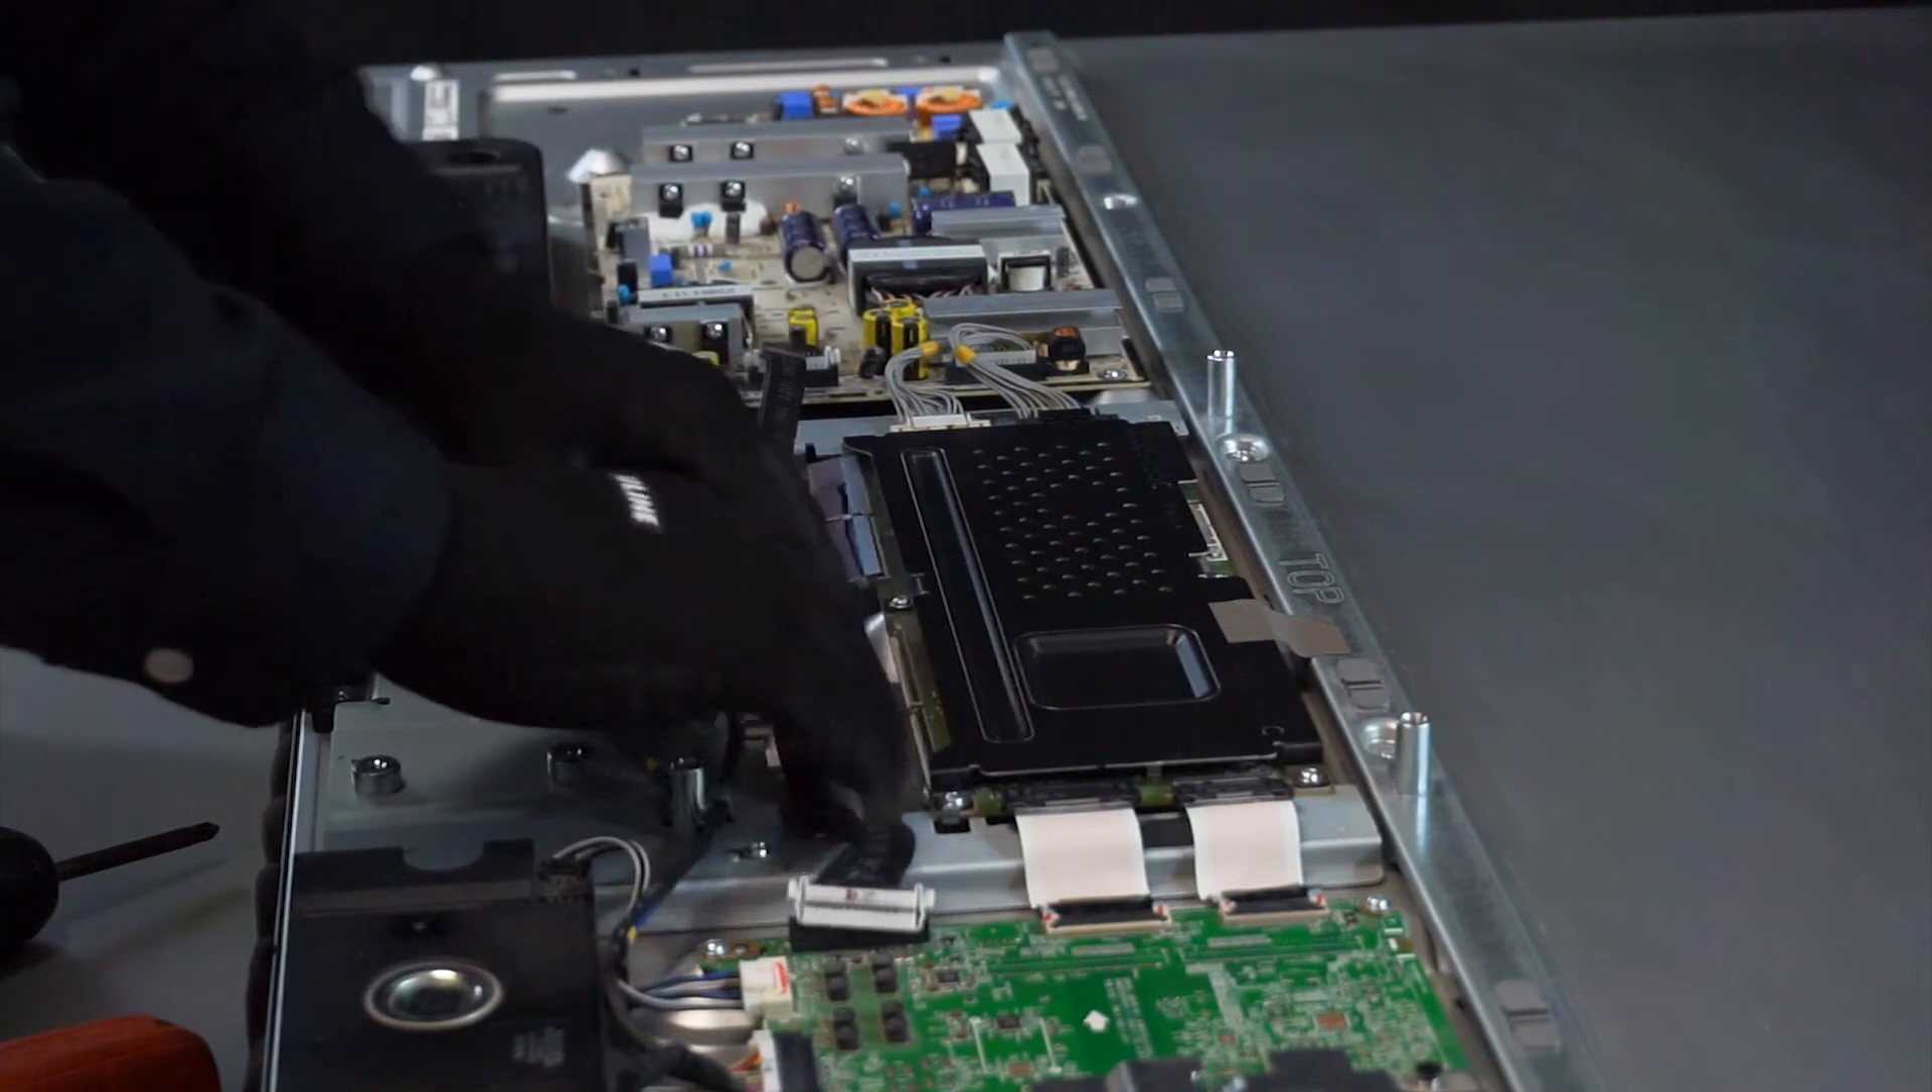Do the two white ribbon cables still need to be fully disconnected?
Yes.